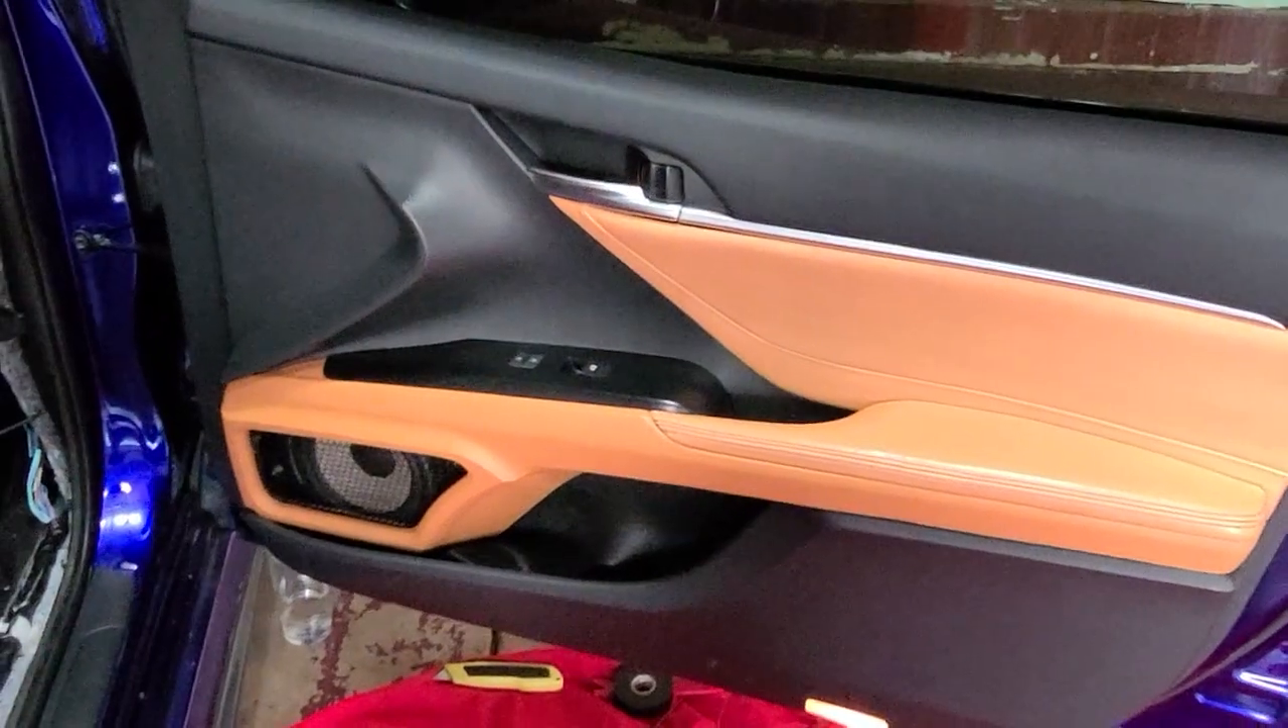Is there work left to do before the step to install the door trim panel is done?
No.